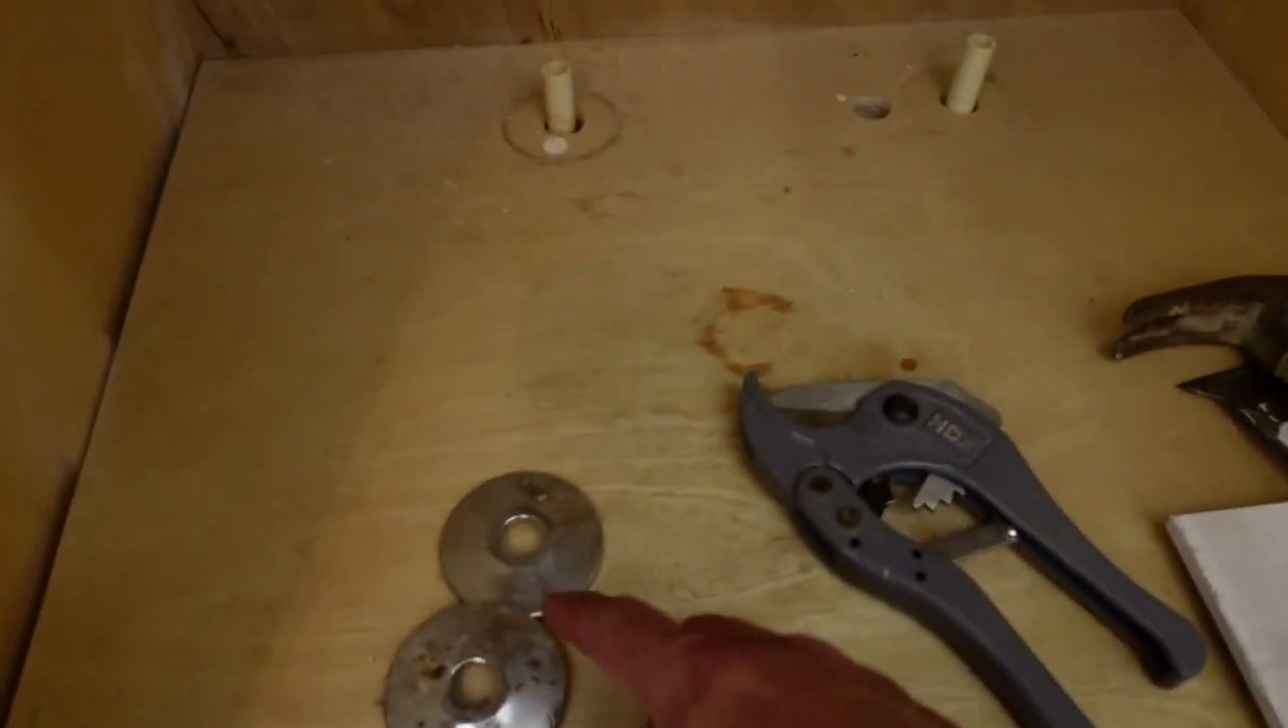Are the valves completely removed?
Yes.